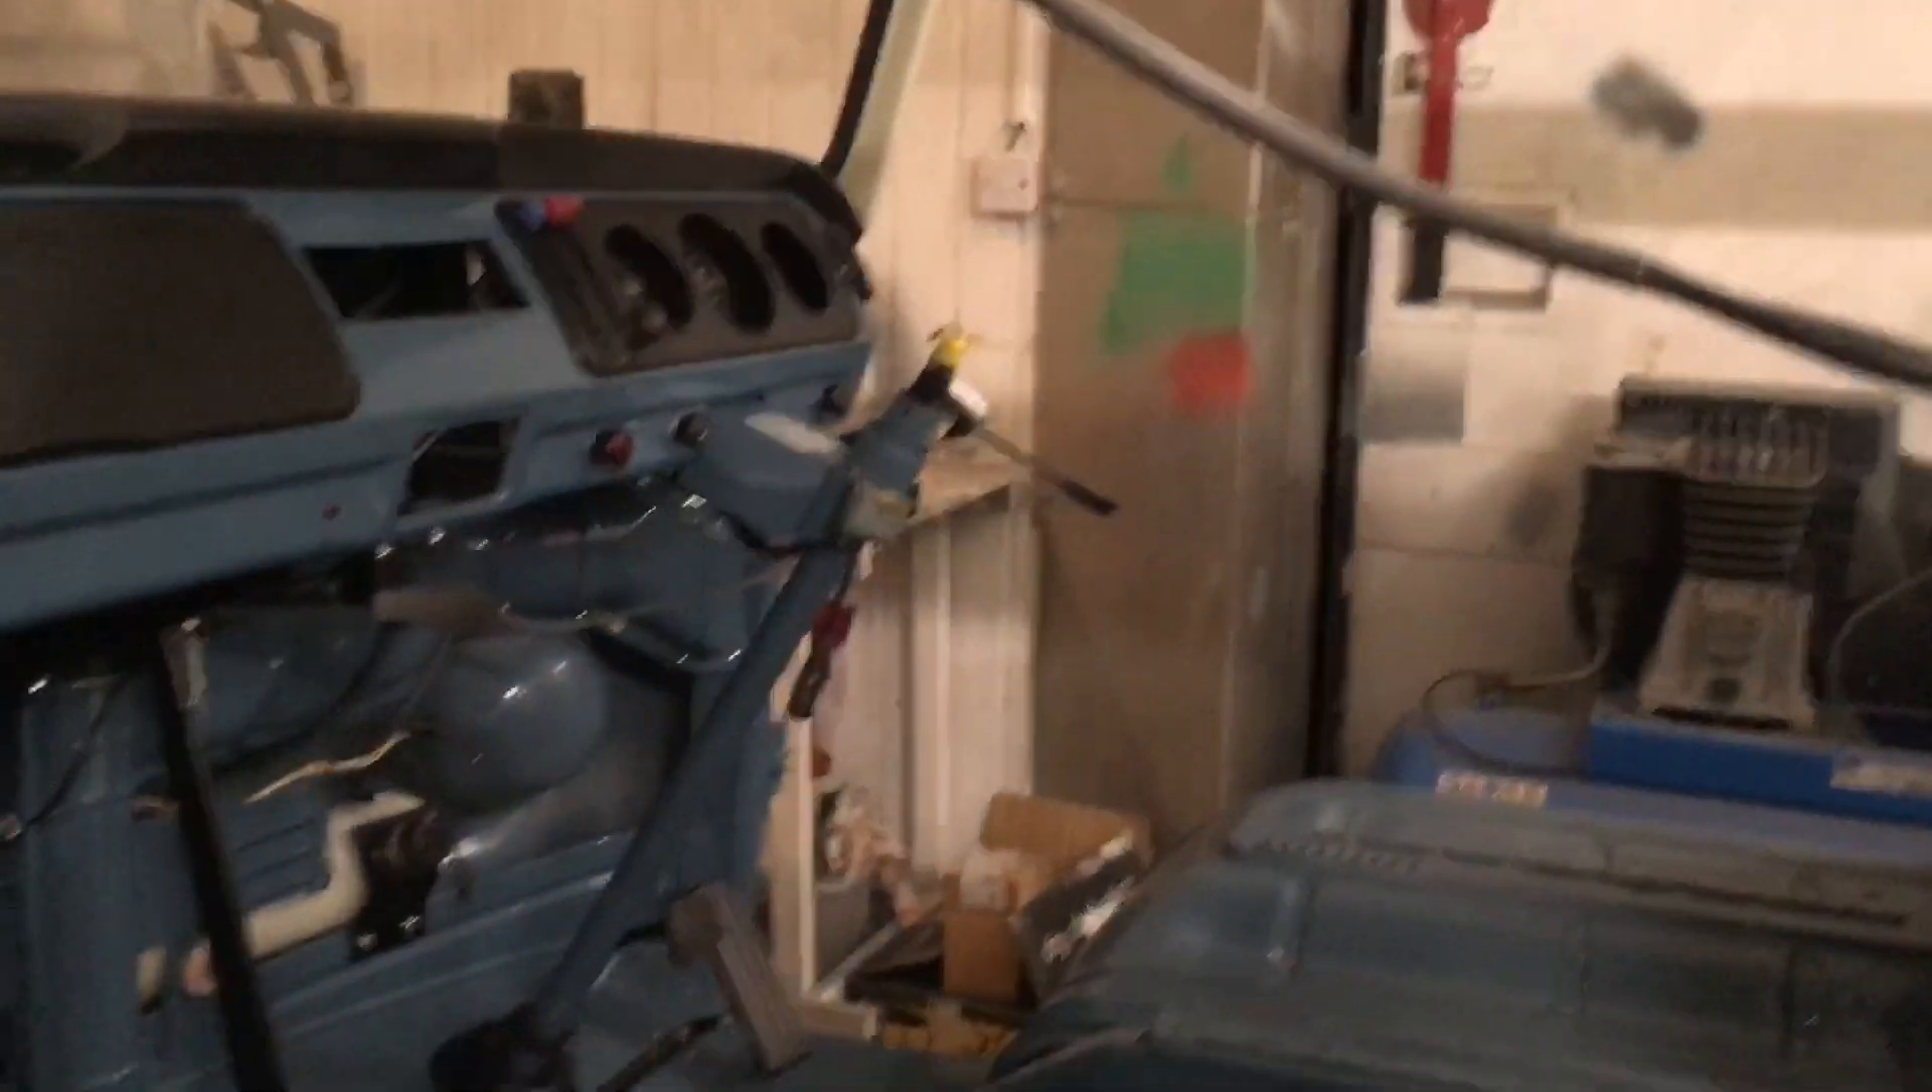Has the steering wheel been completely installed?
No.